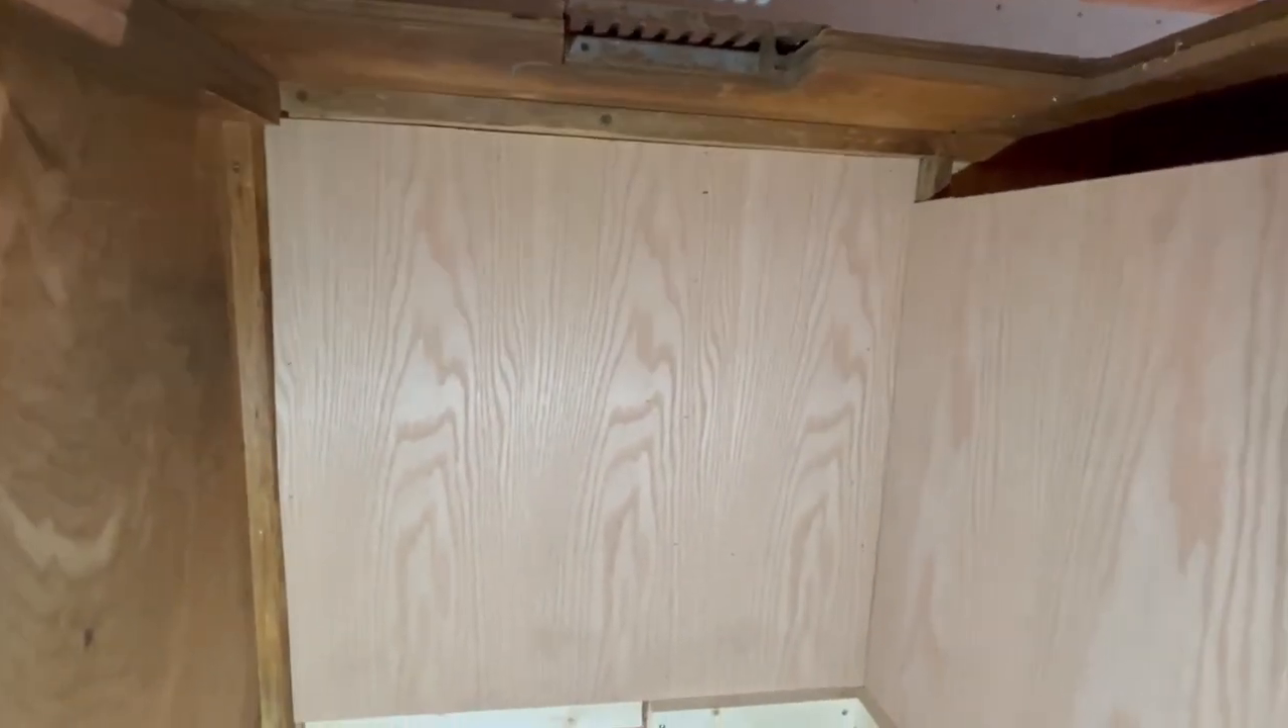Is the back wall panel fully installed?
Yes.